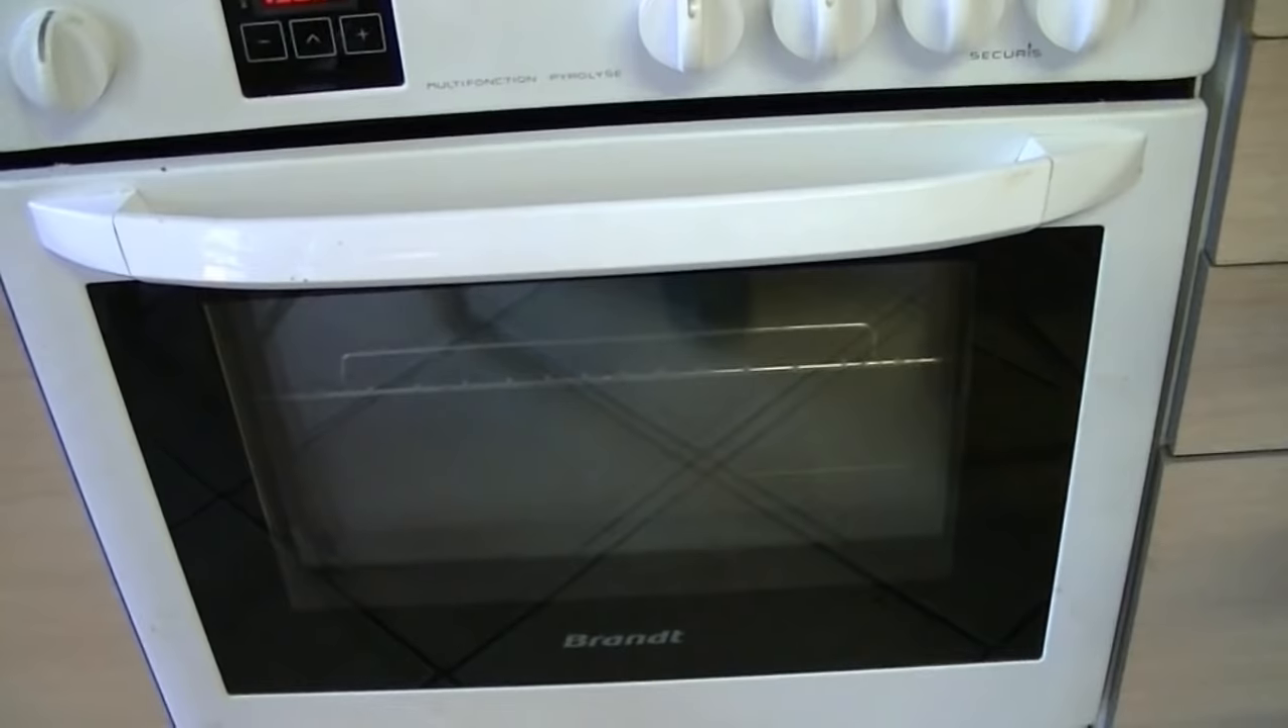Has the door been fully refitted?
Yes.